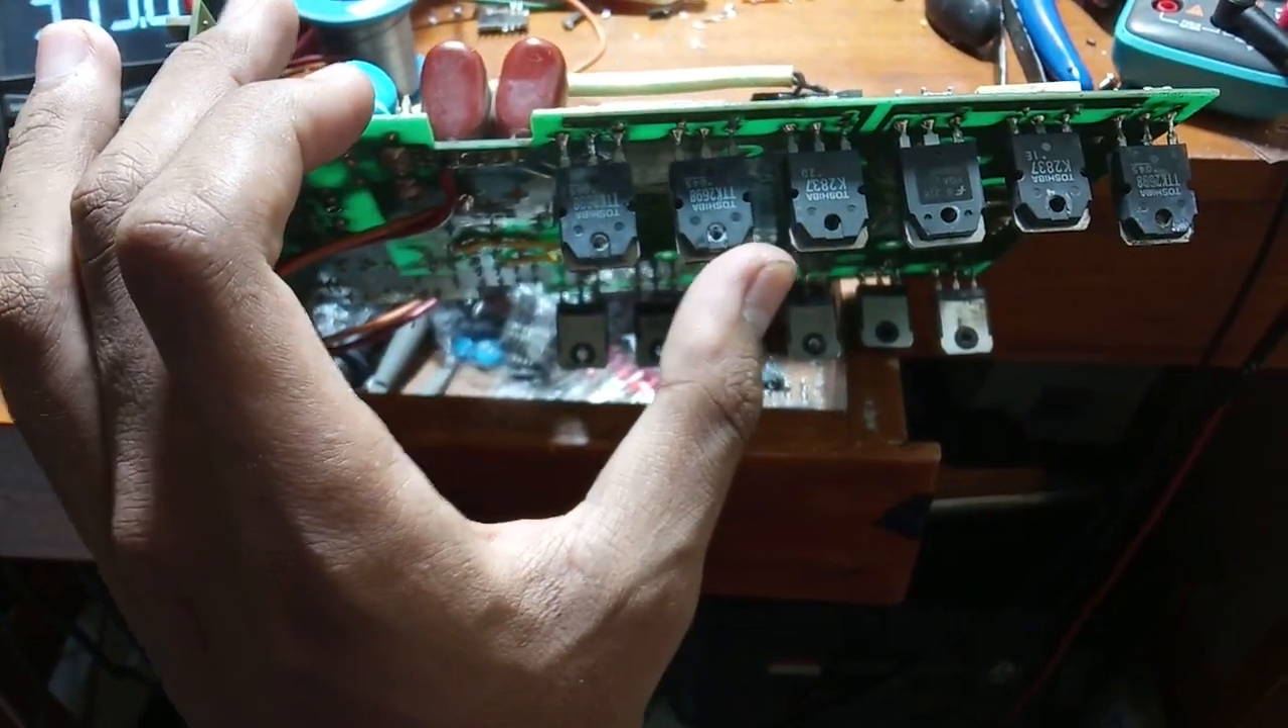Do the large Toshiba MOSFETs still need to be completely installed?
No.